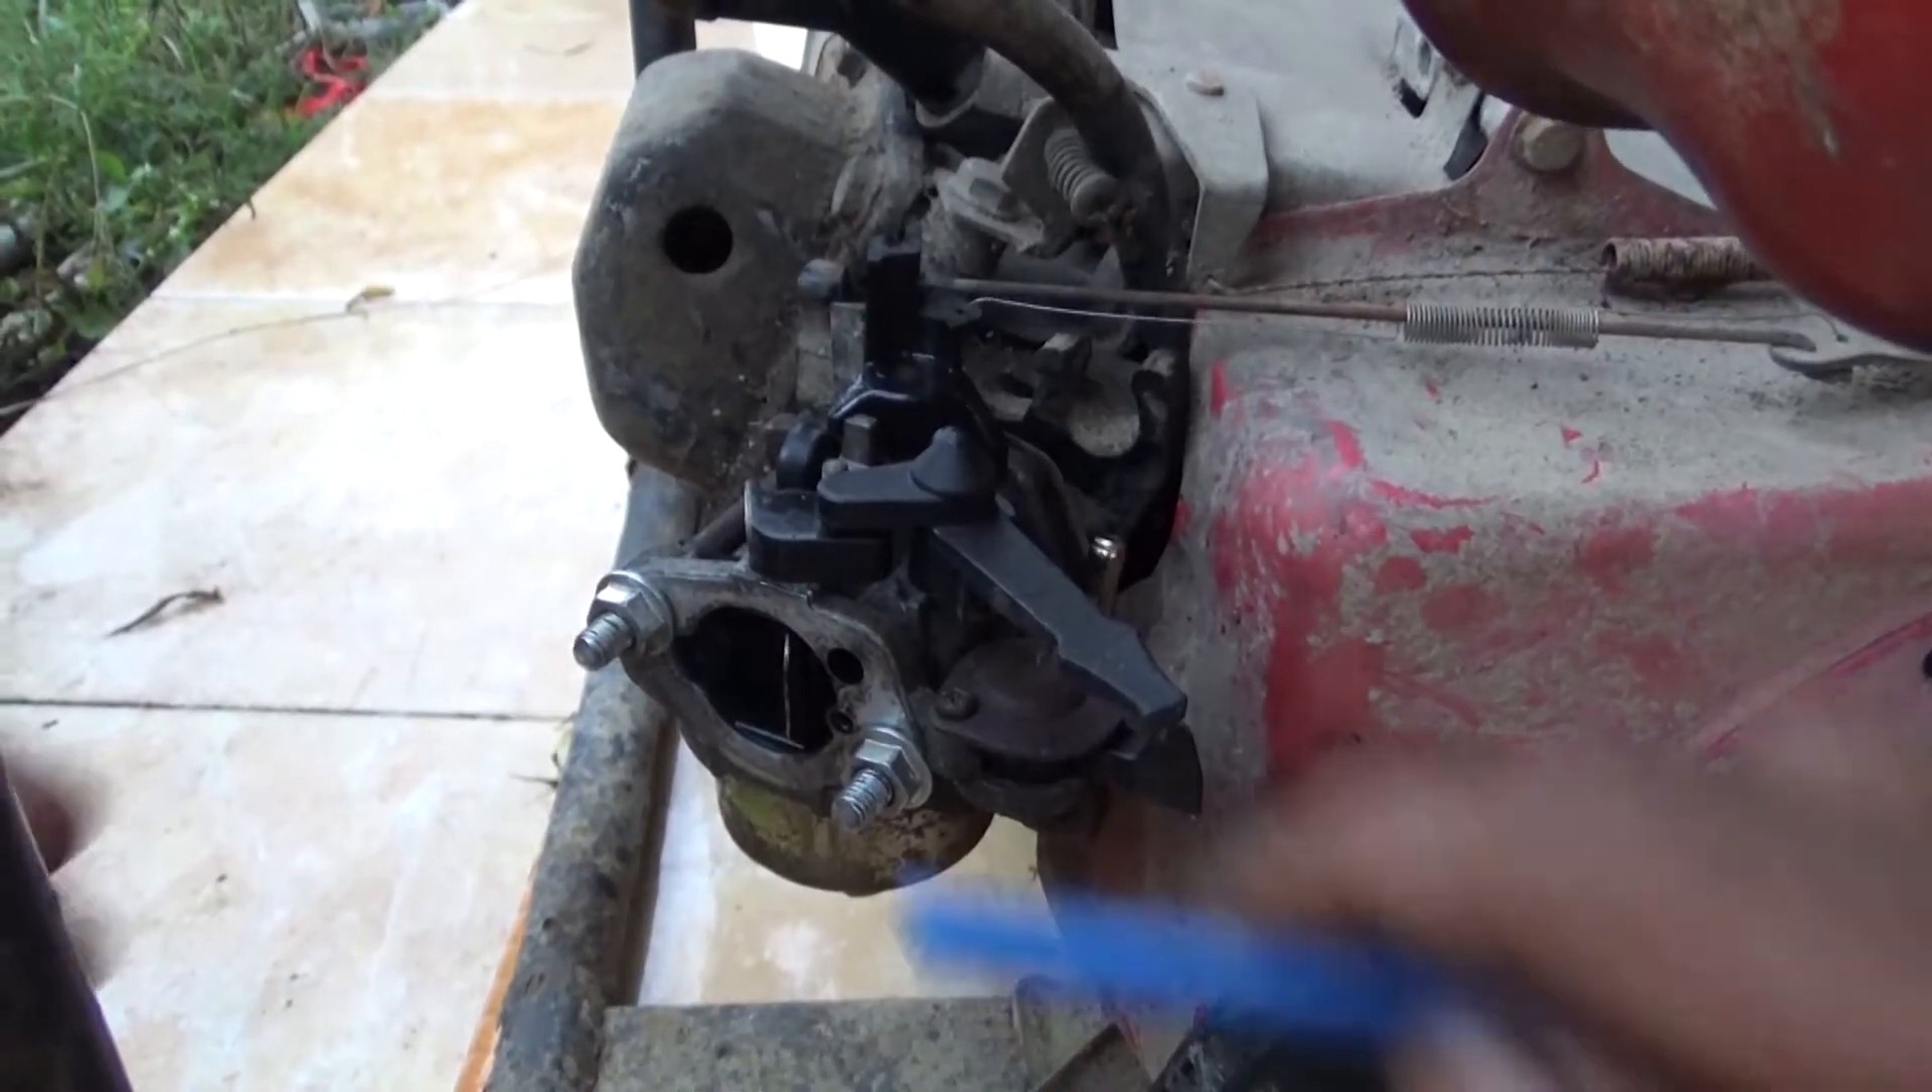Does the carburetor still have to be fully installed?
No.